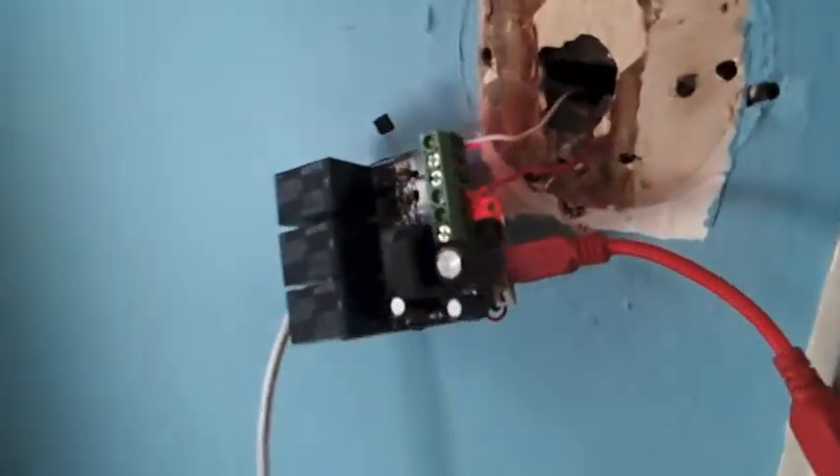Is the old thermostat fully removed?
Yes.